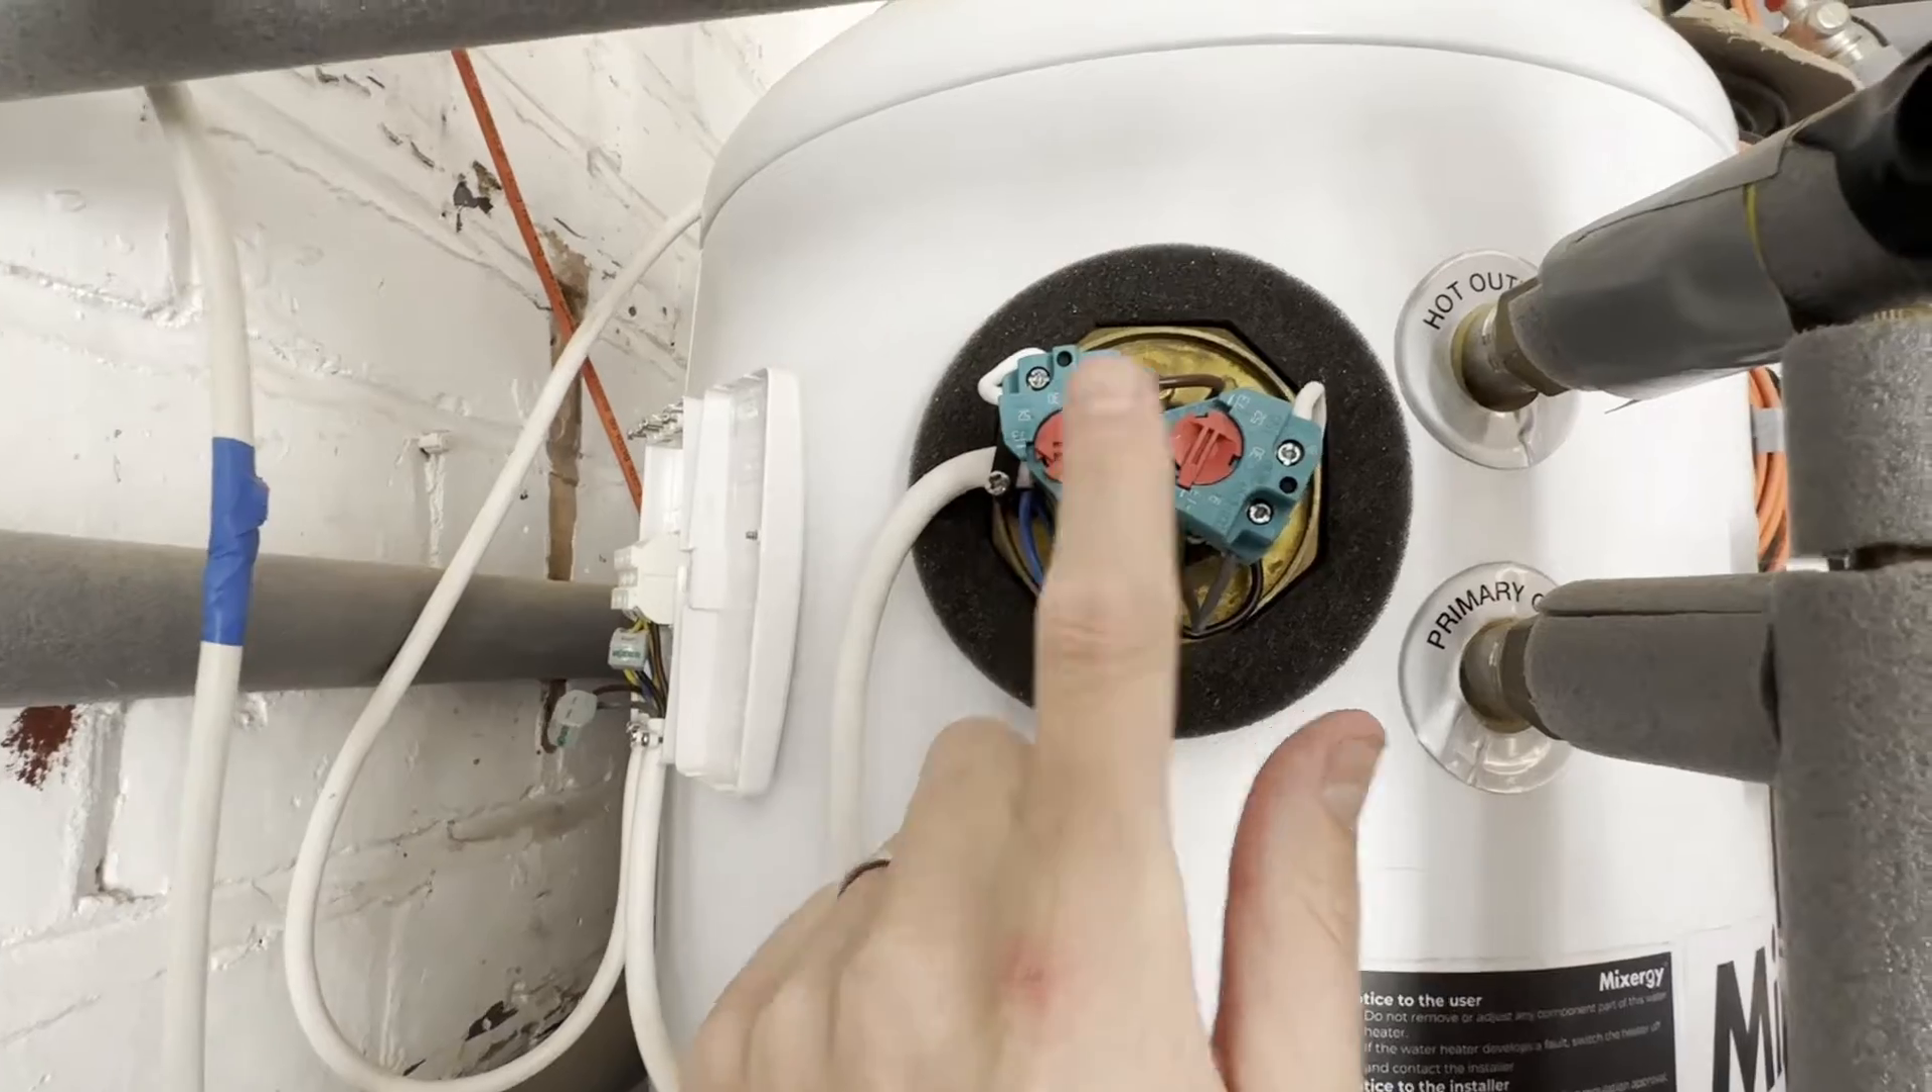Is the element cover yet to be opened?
No.